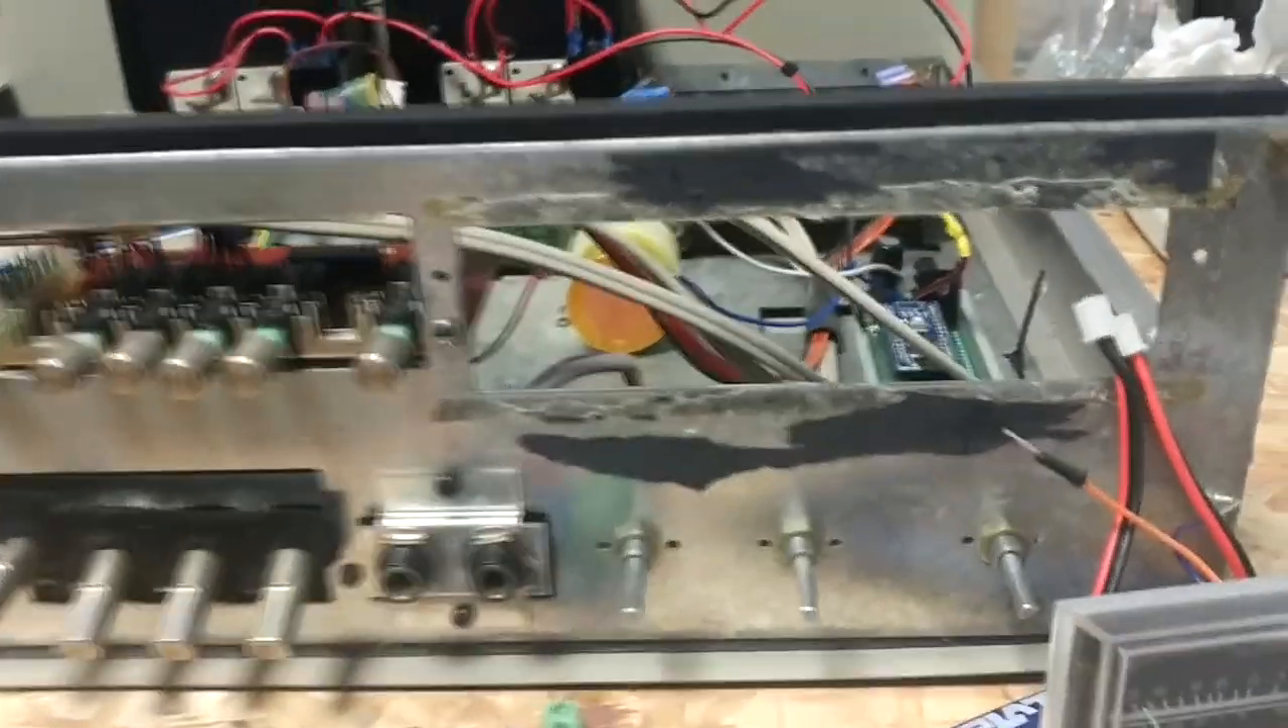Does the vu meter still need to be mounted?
Yes.